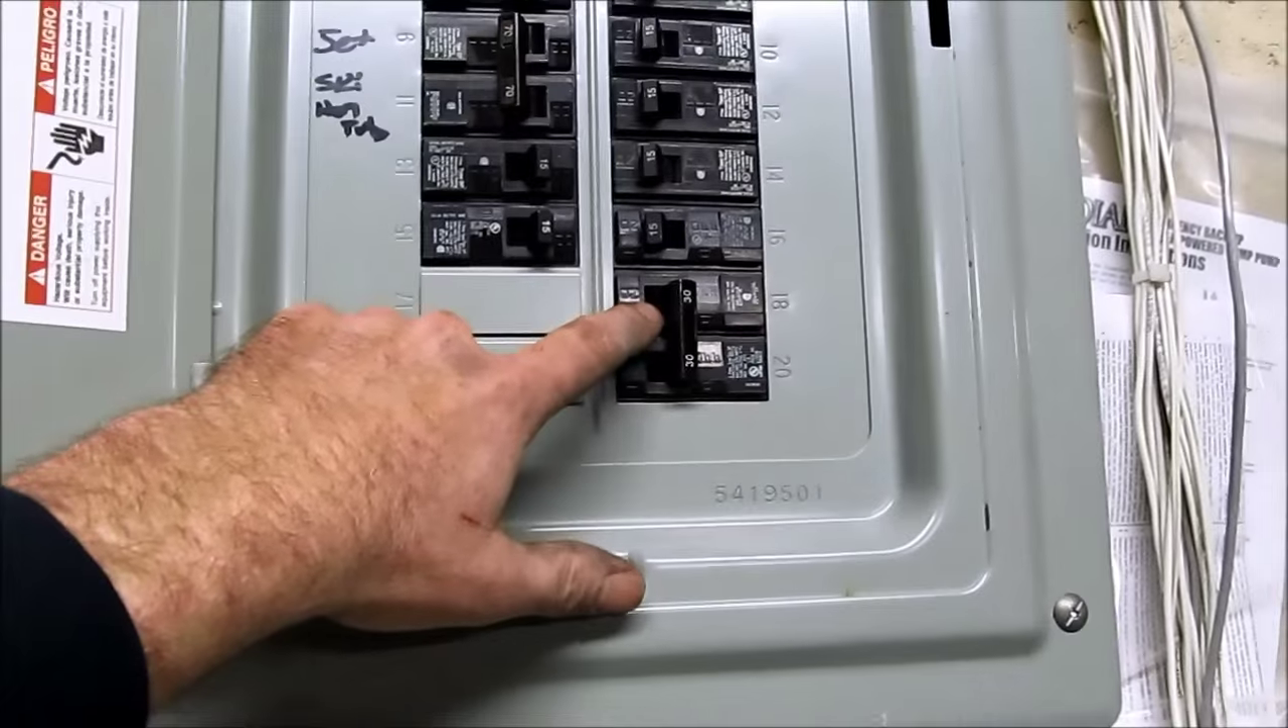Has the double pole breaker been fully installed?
Yes.